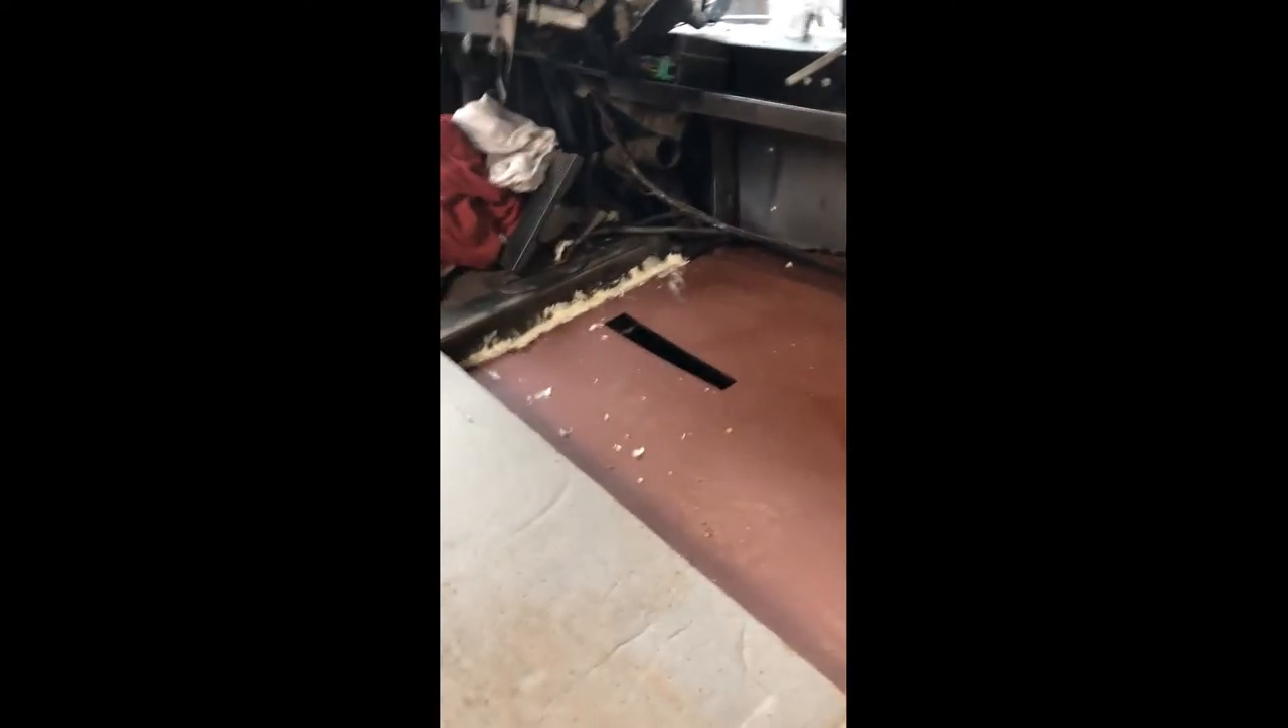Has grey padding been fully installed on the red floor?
No.